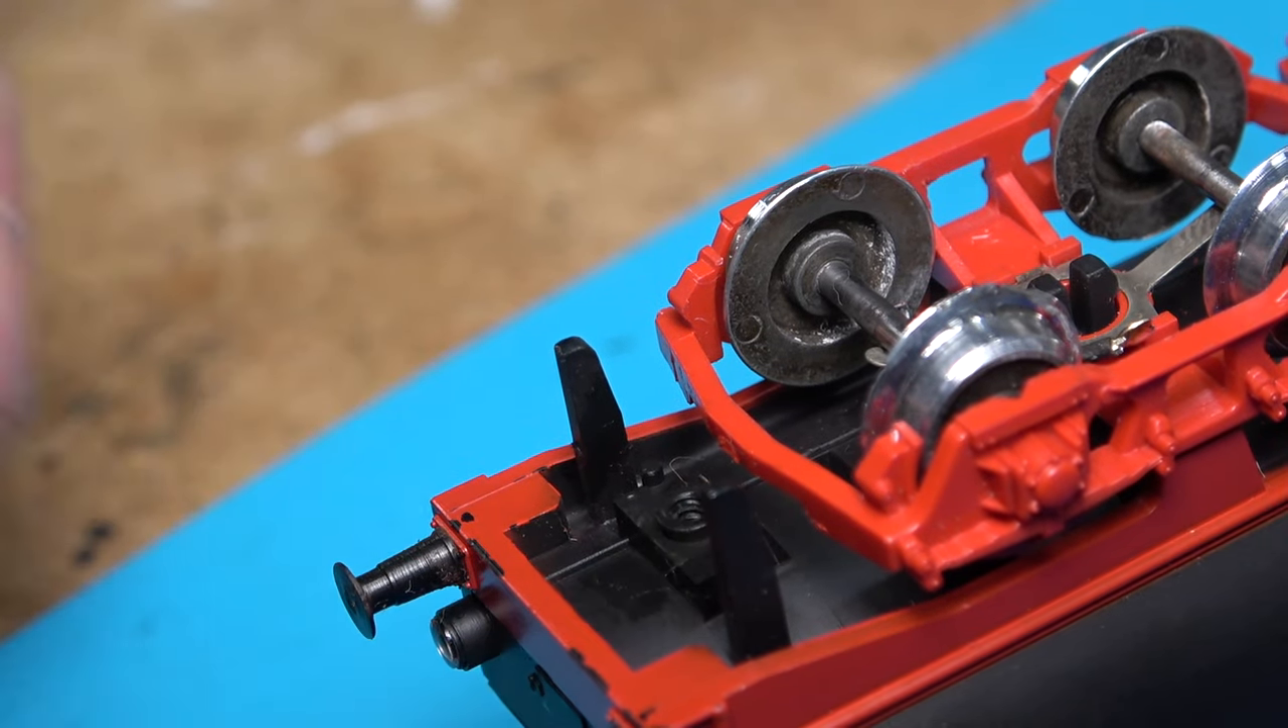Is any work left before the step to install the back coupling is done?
Yes.